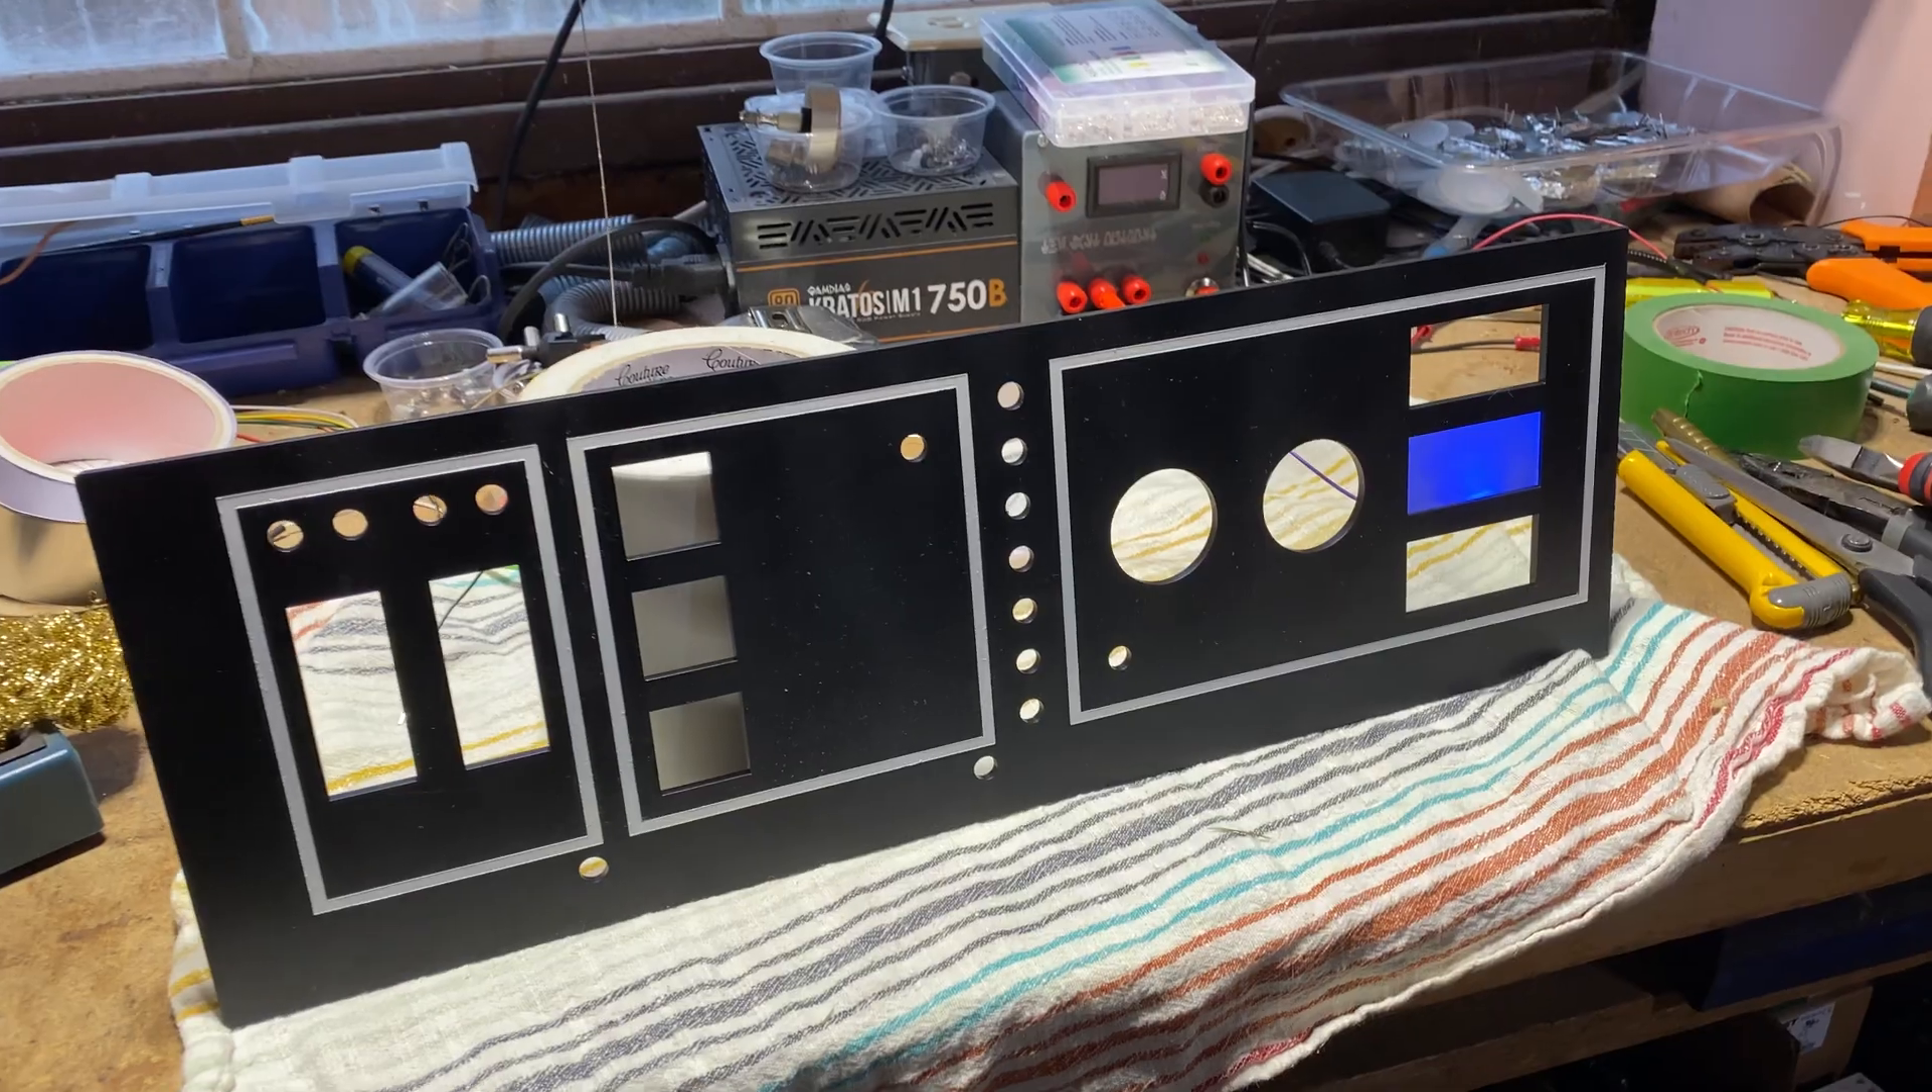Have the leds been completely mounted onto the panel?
No.